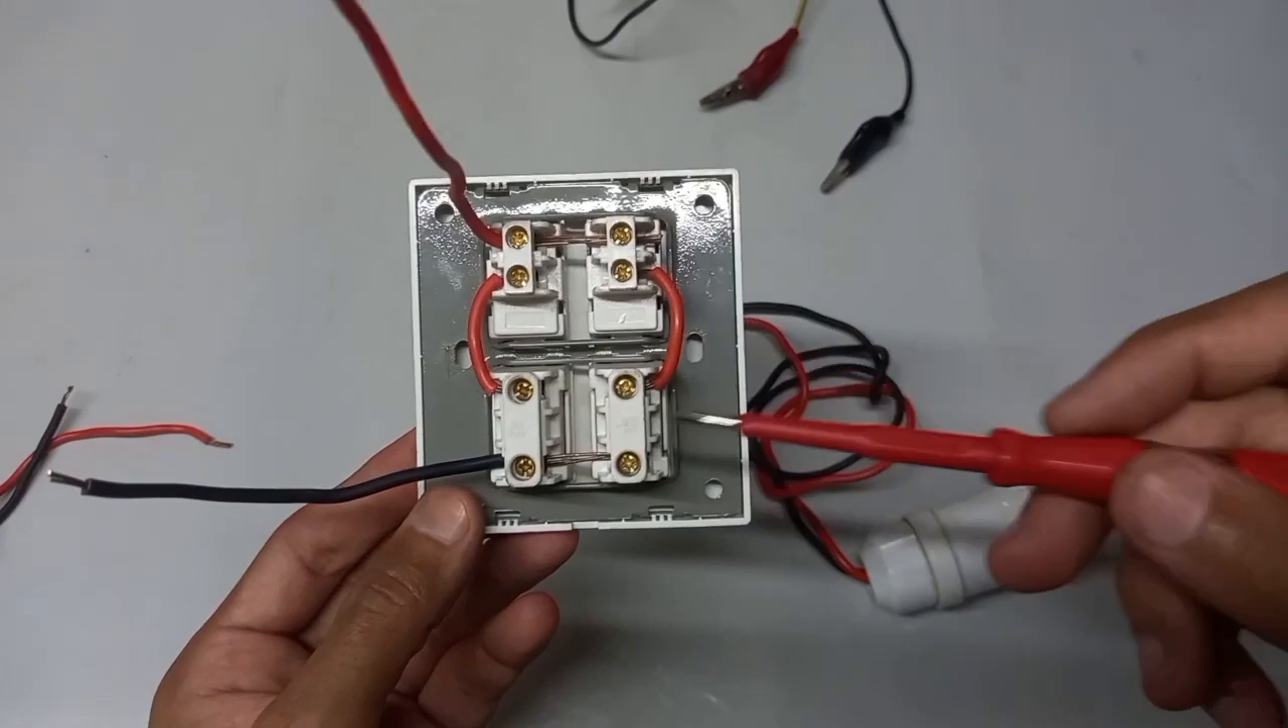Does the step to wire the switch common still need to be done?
No.